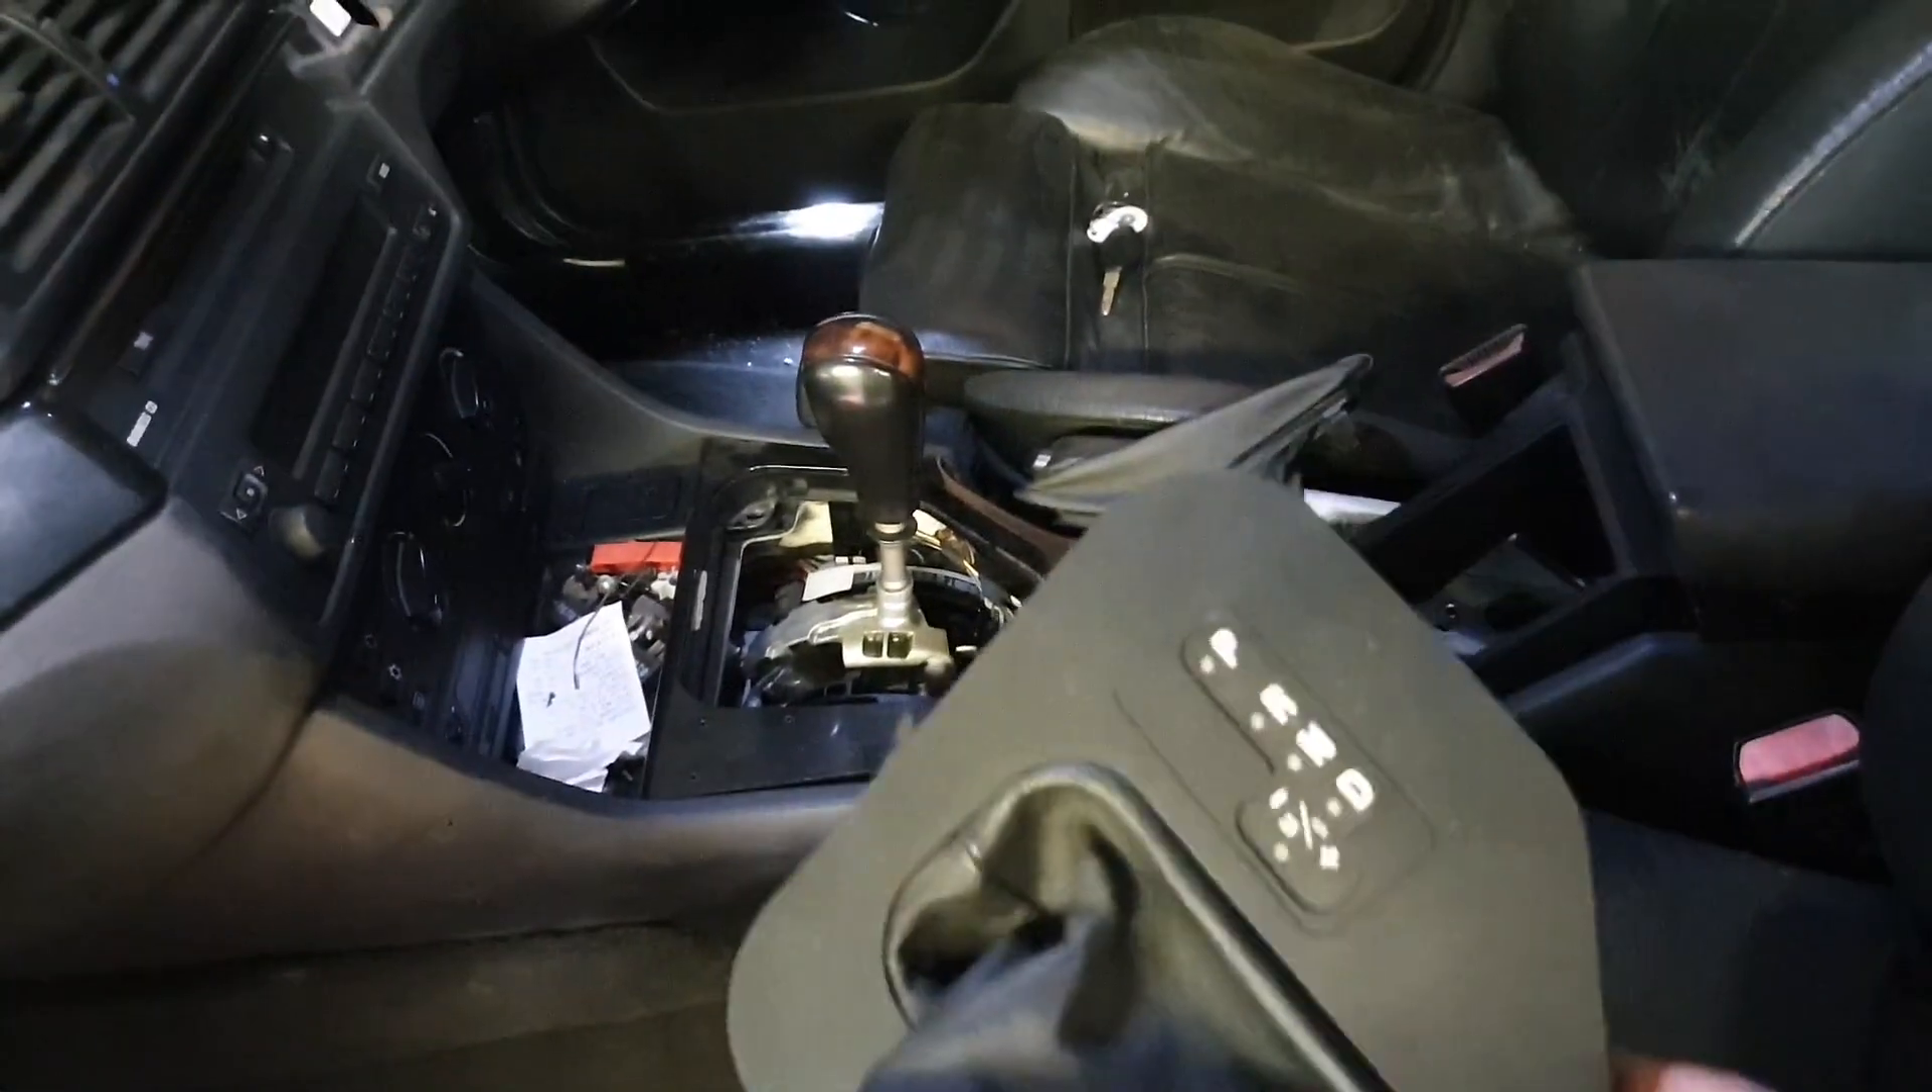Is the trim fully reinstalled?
No.